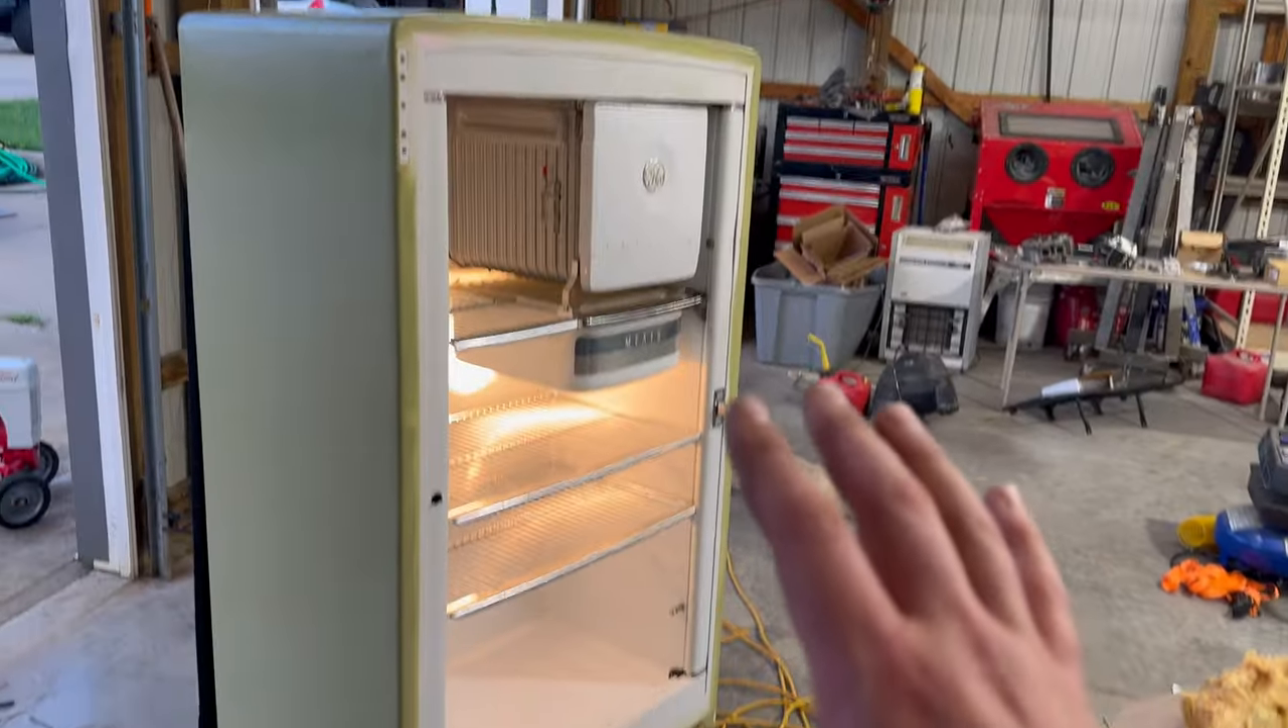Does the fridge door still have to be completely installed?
Yes.